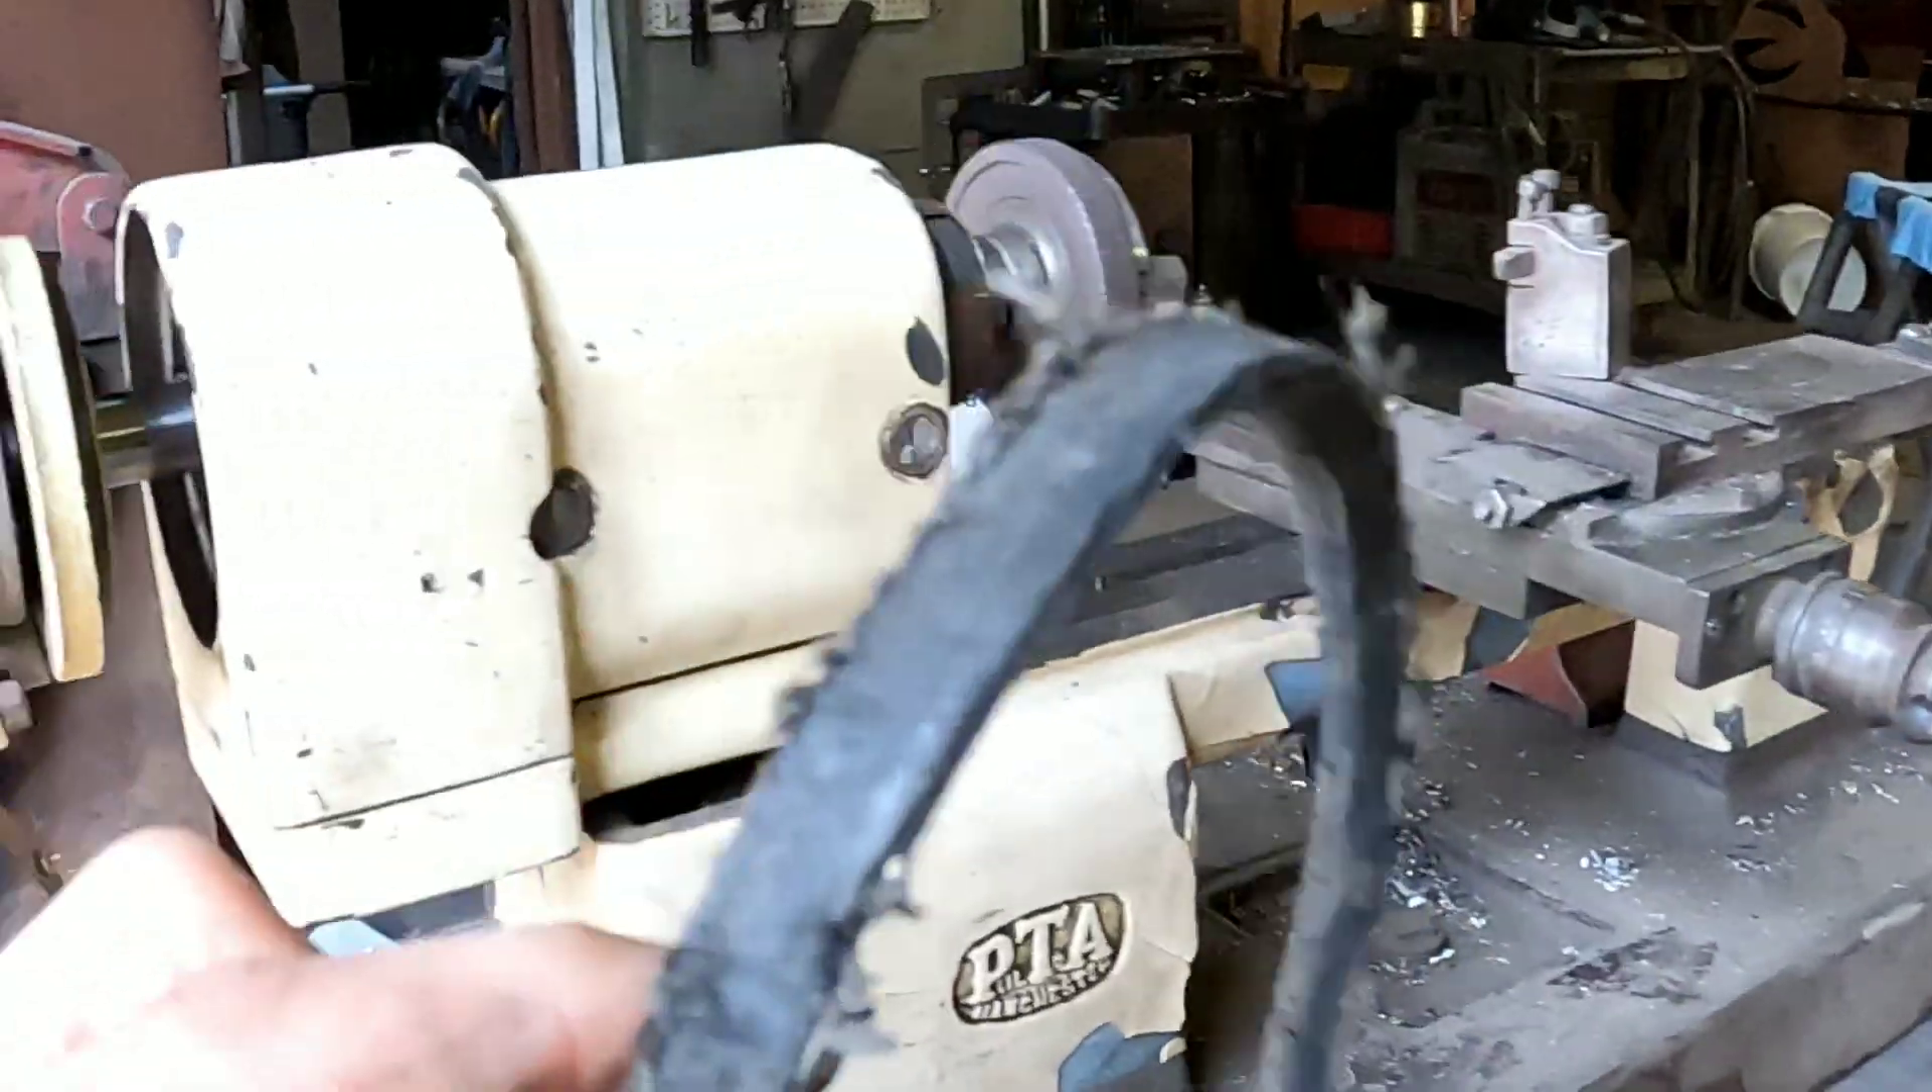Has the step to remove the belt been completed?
Yes.